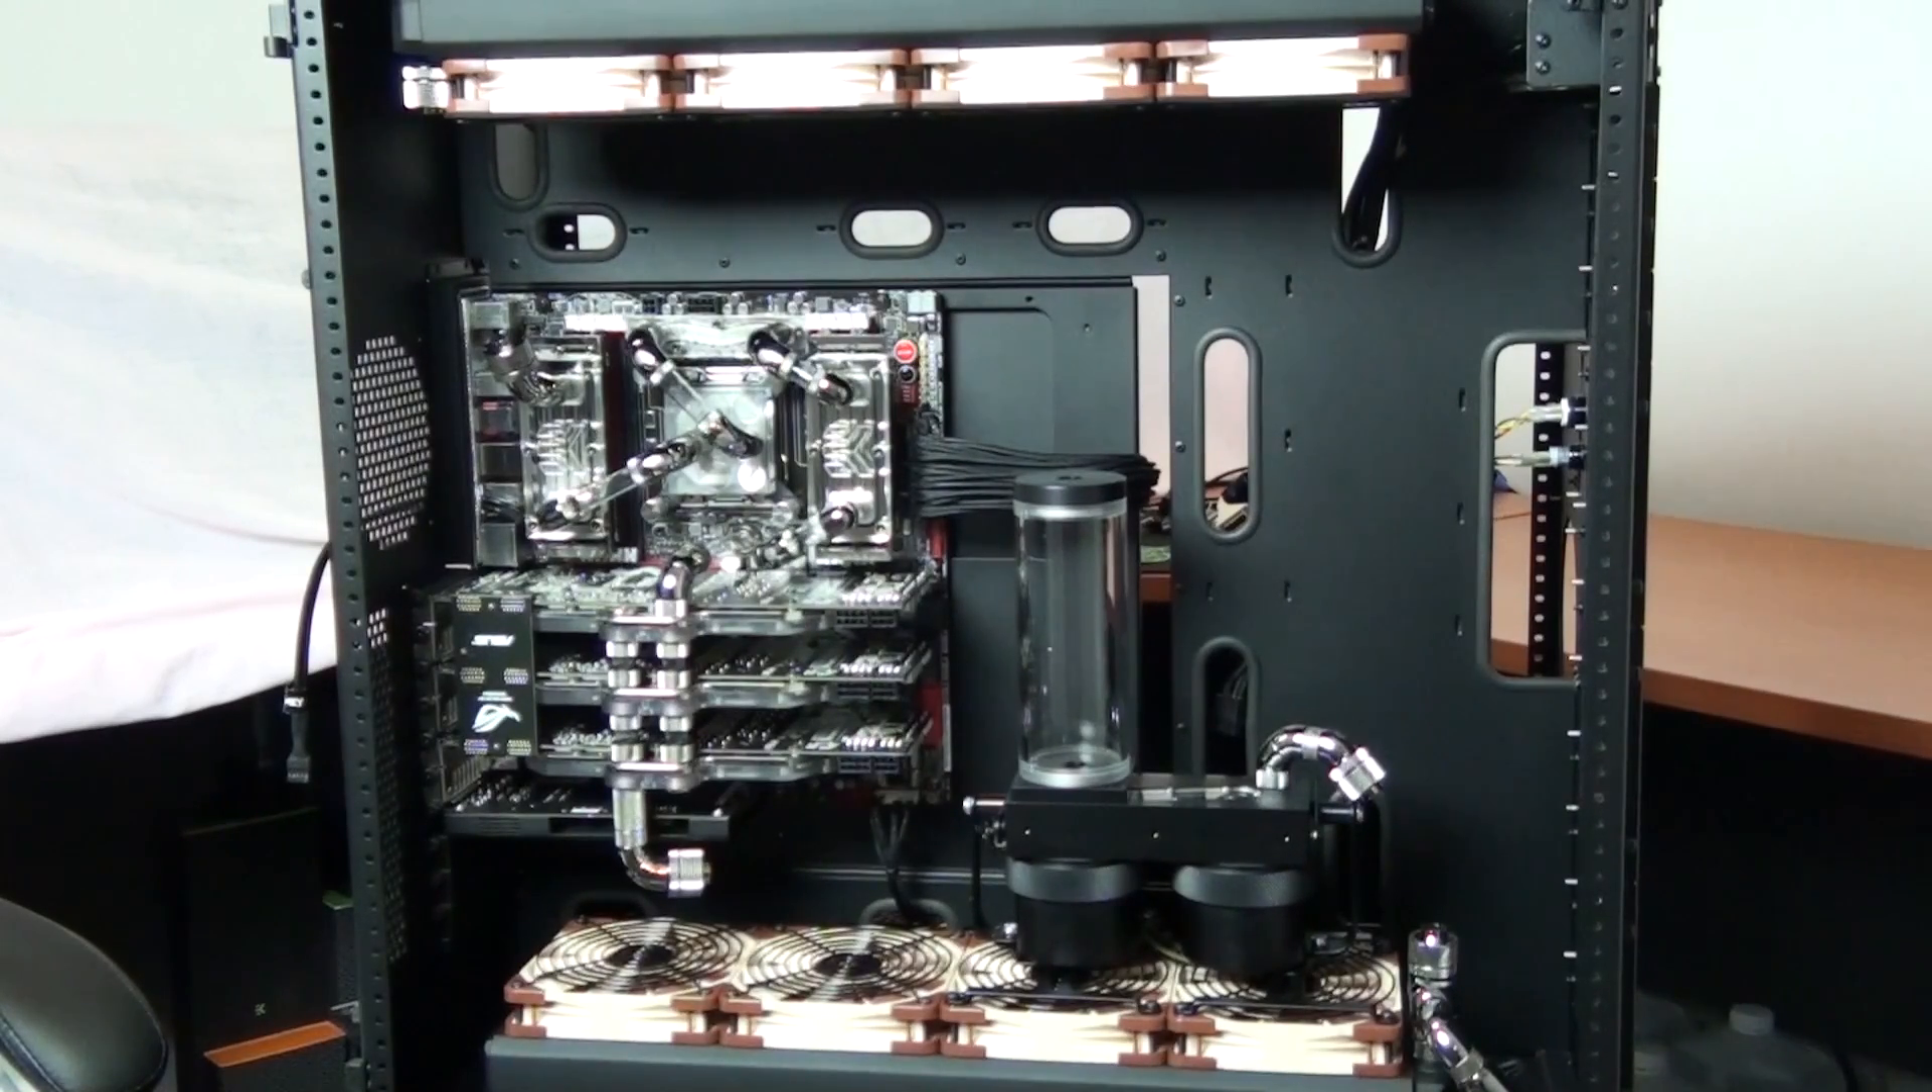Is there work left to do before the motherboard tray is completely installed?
No.